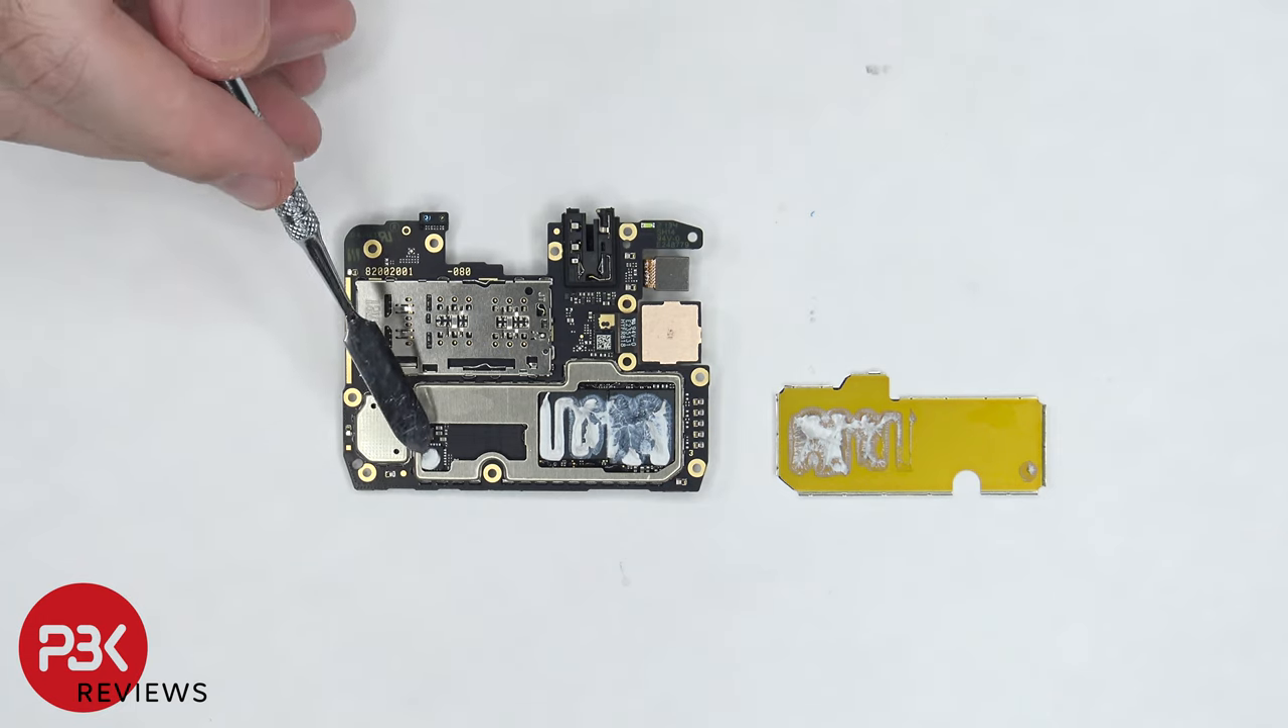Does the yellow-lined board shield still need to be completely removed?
No.